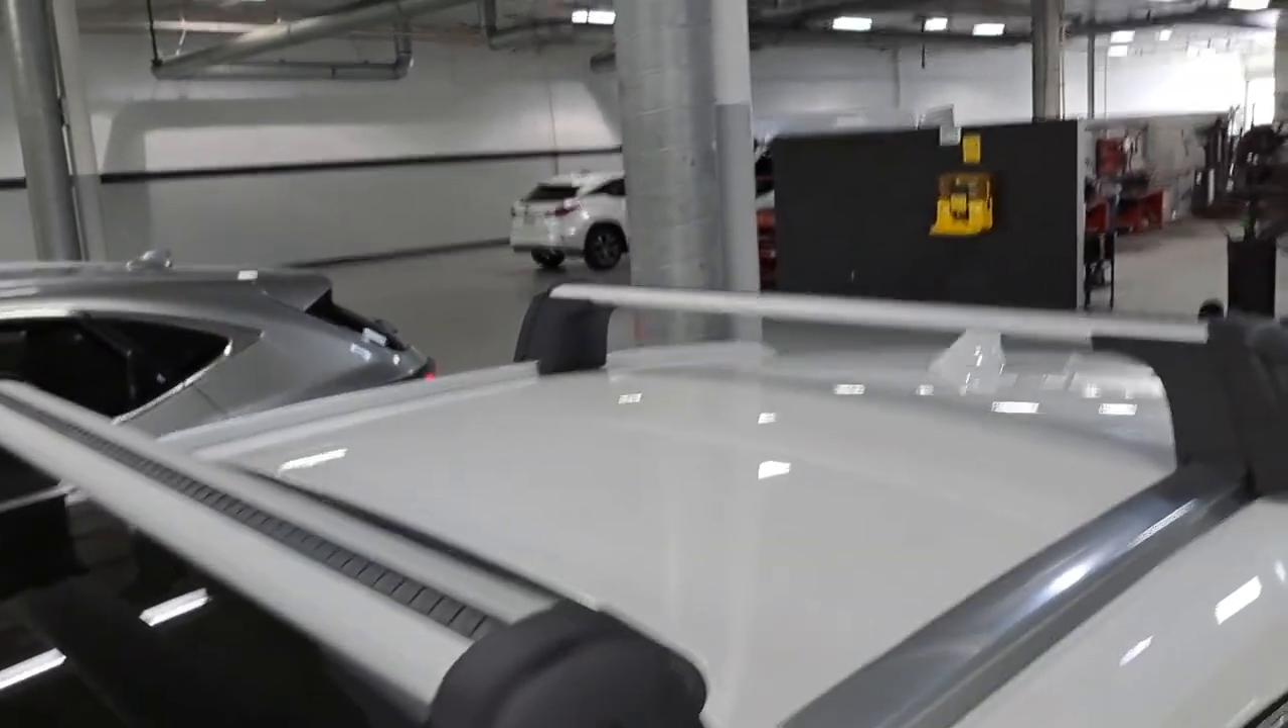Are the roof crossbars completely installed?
Yes.